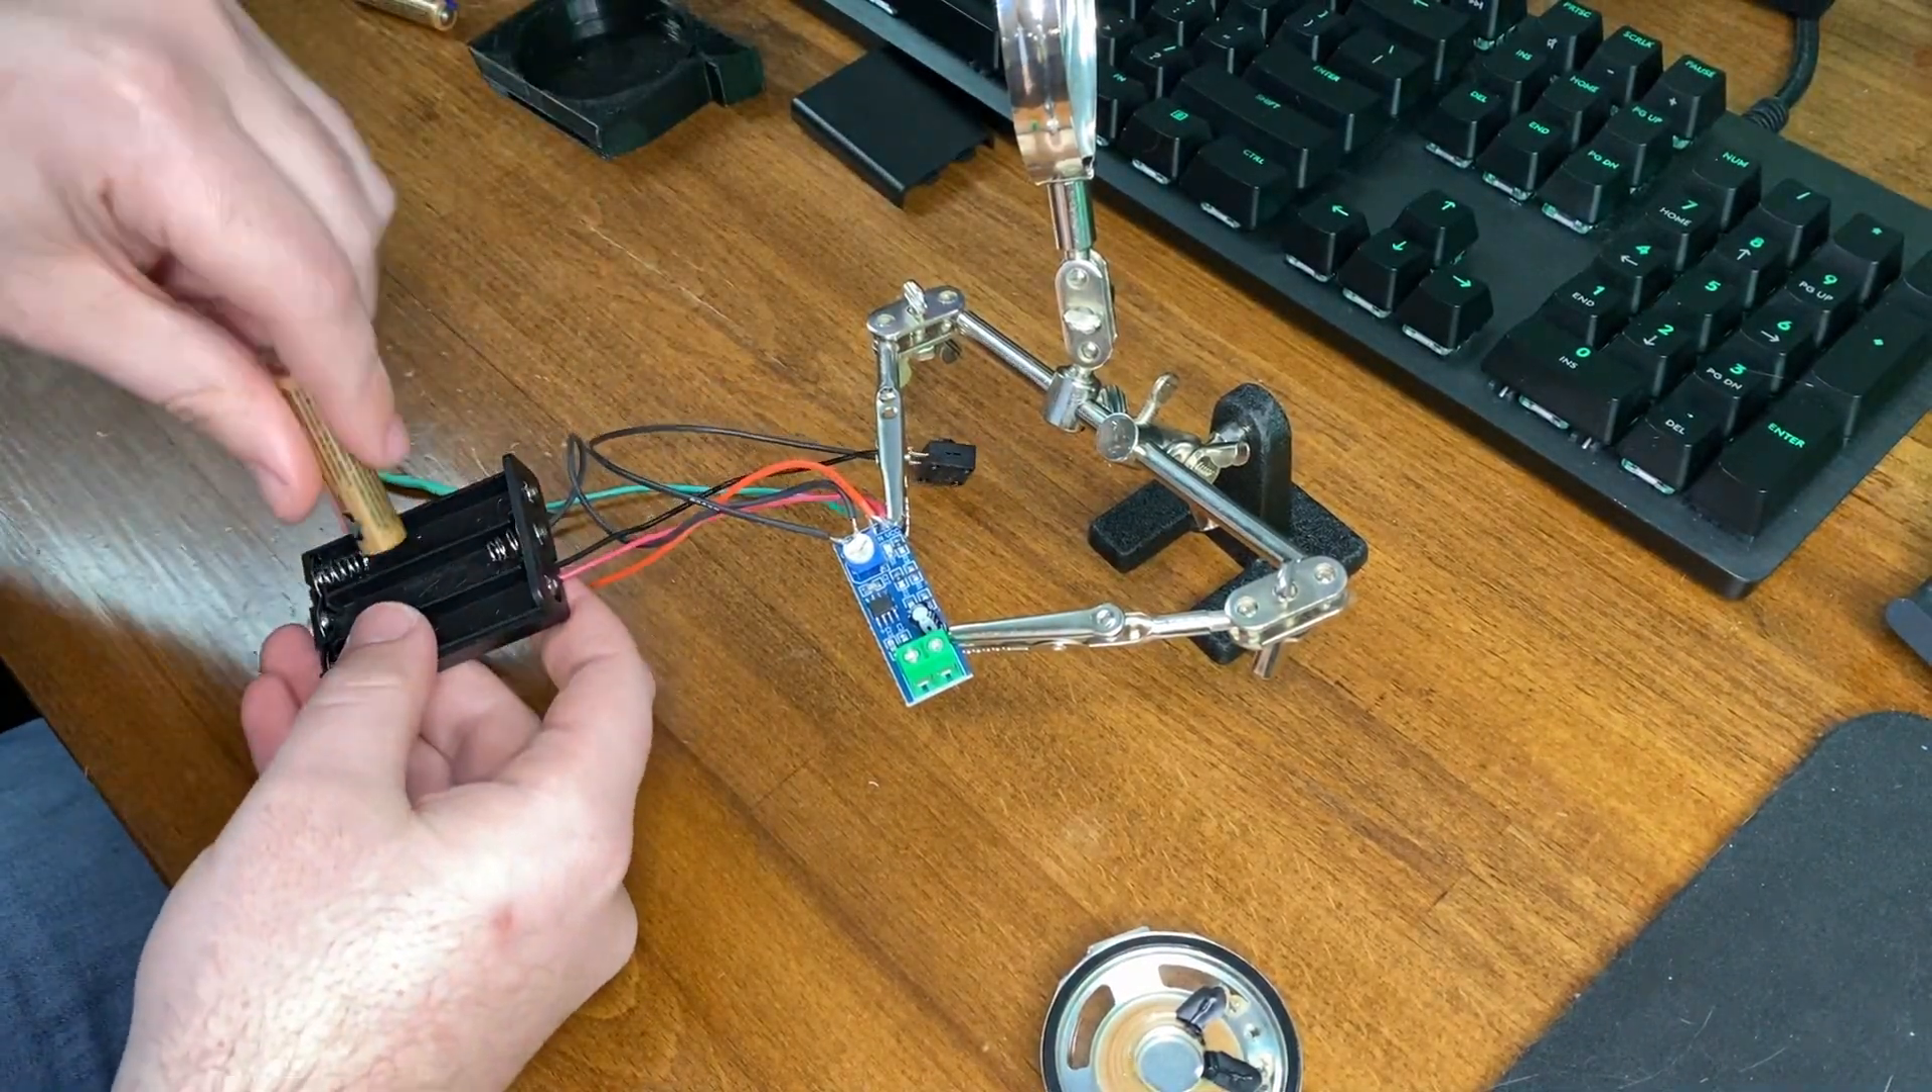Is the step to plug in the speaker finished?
No.